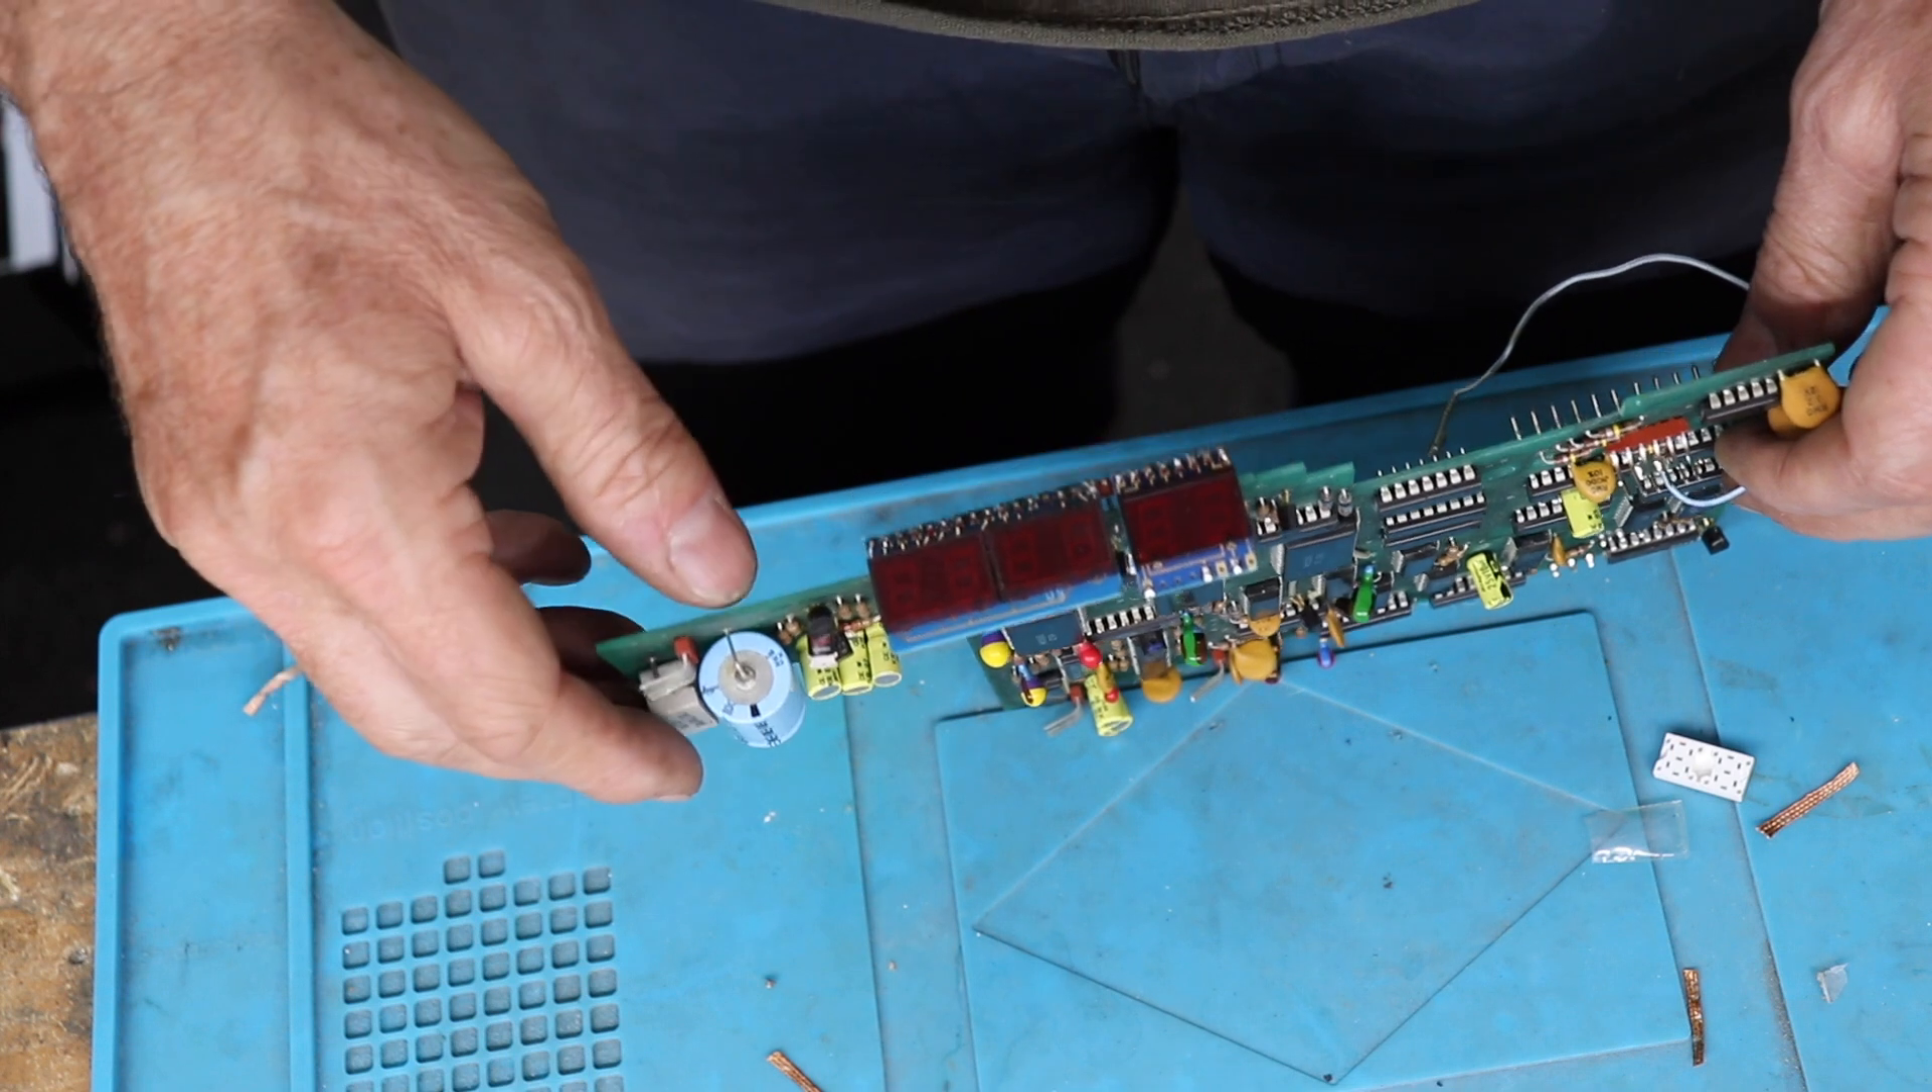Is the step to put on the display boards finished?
Yes.